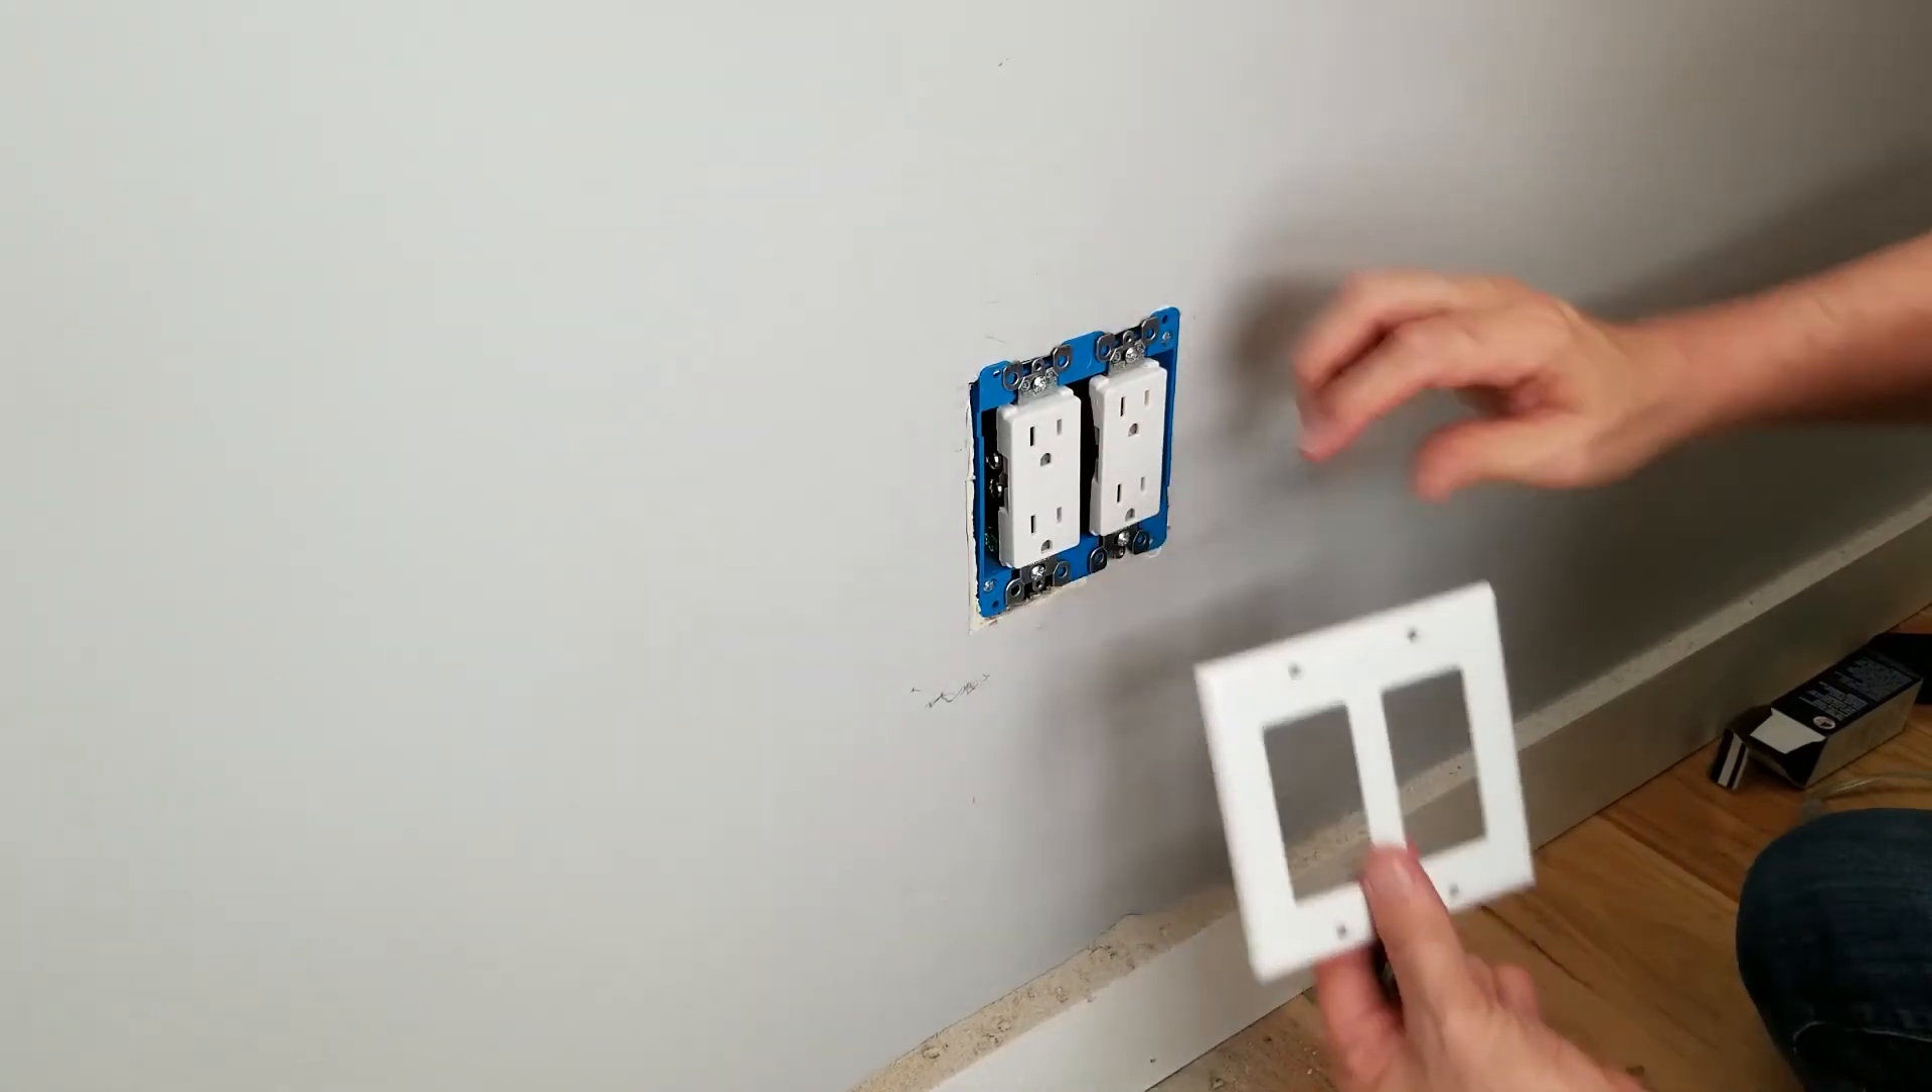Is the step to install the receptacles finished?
Yes.